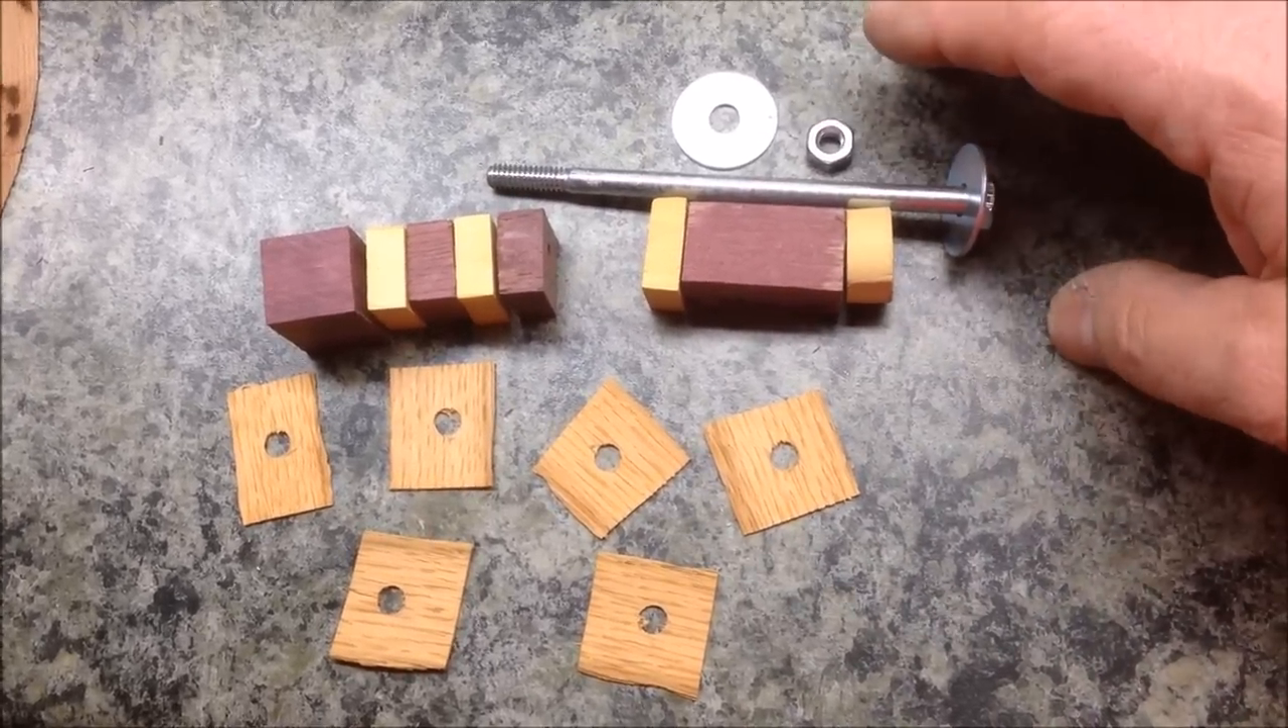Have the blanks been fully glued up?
No.